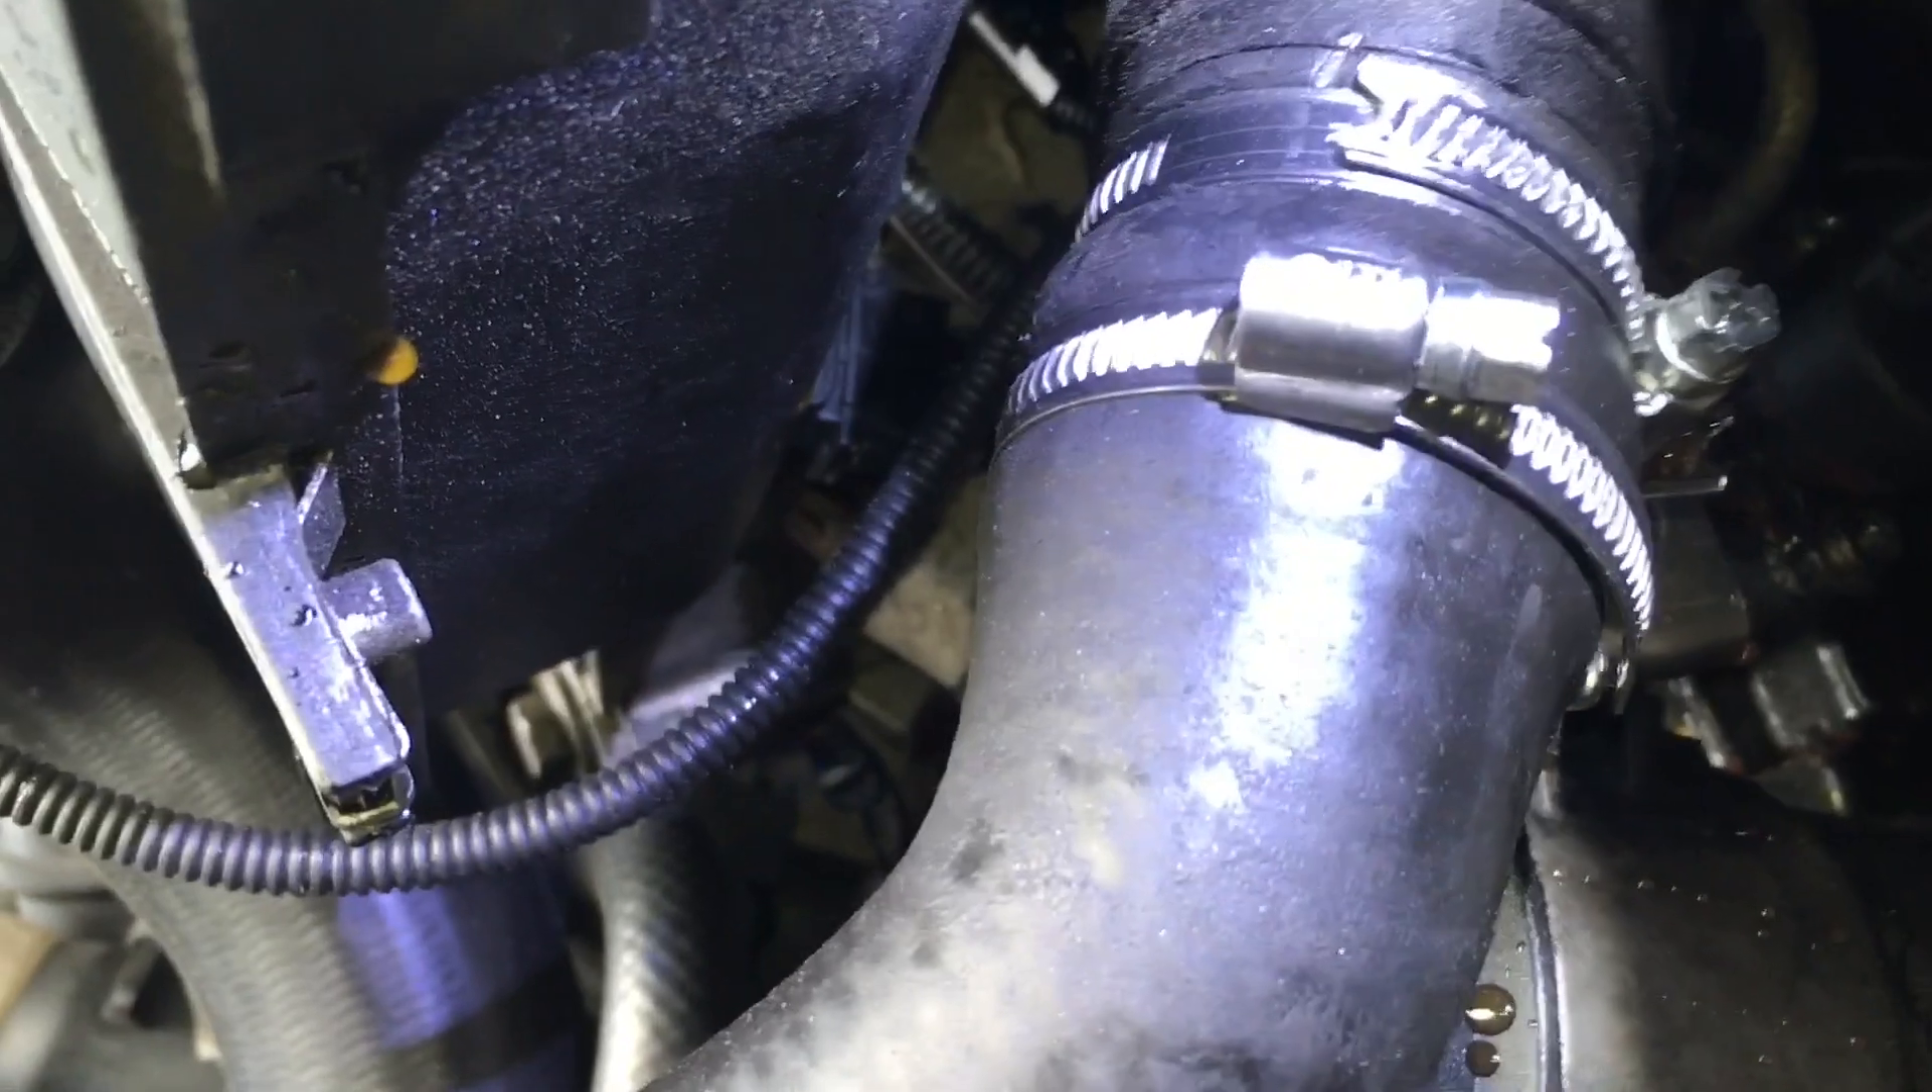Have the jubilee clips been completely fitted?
Yes.